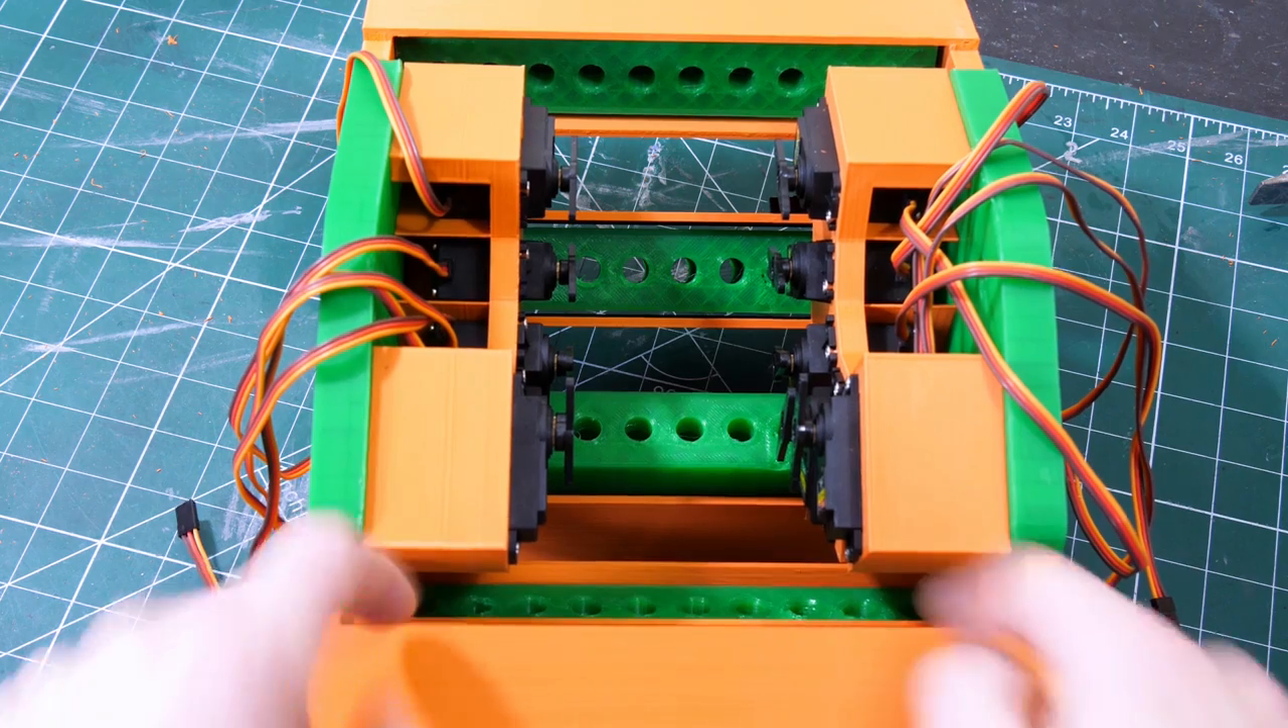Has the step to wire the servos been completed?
No.